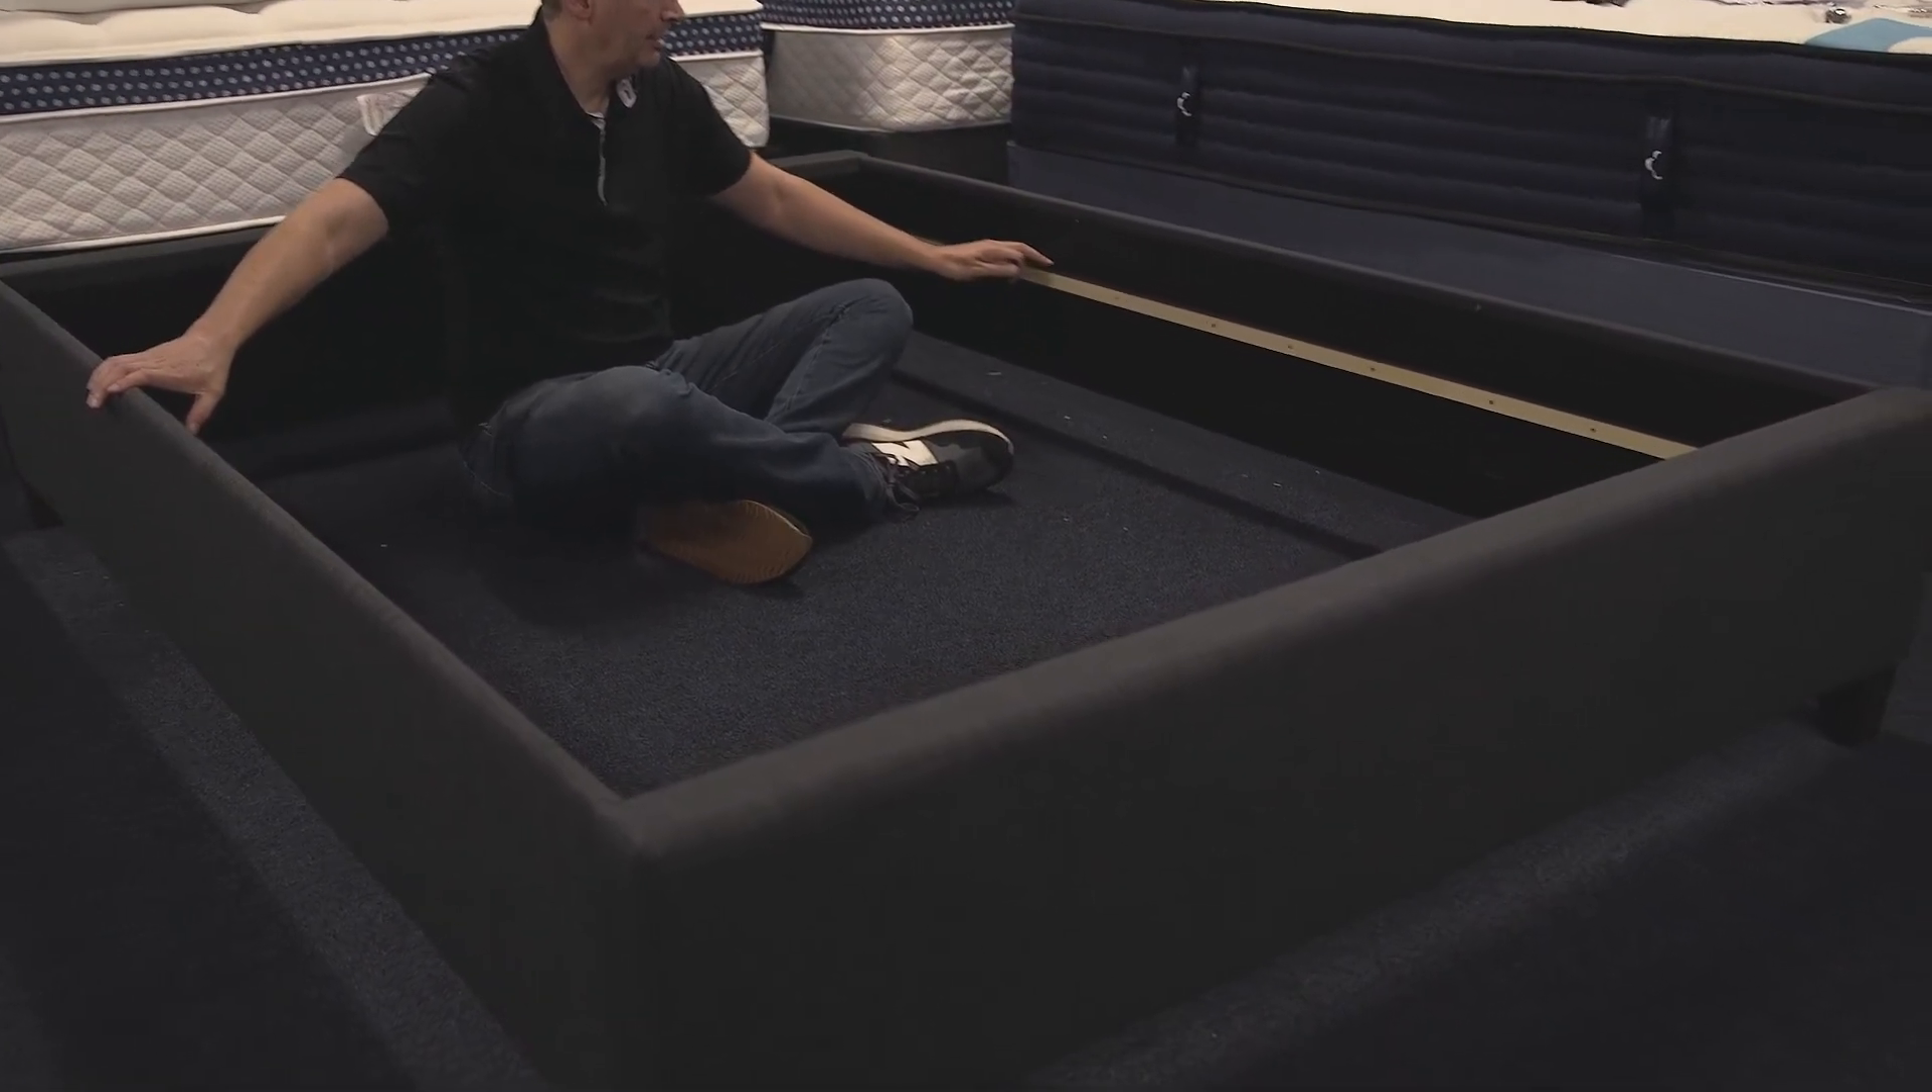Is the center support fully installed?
No.